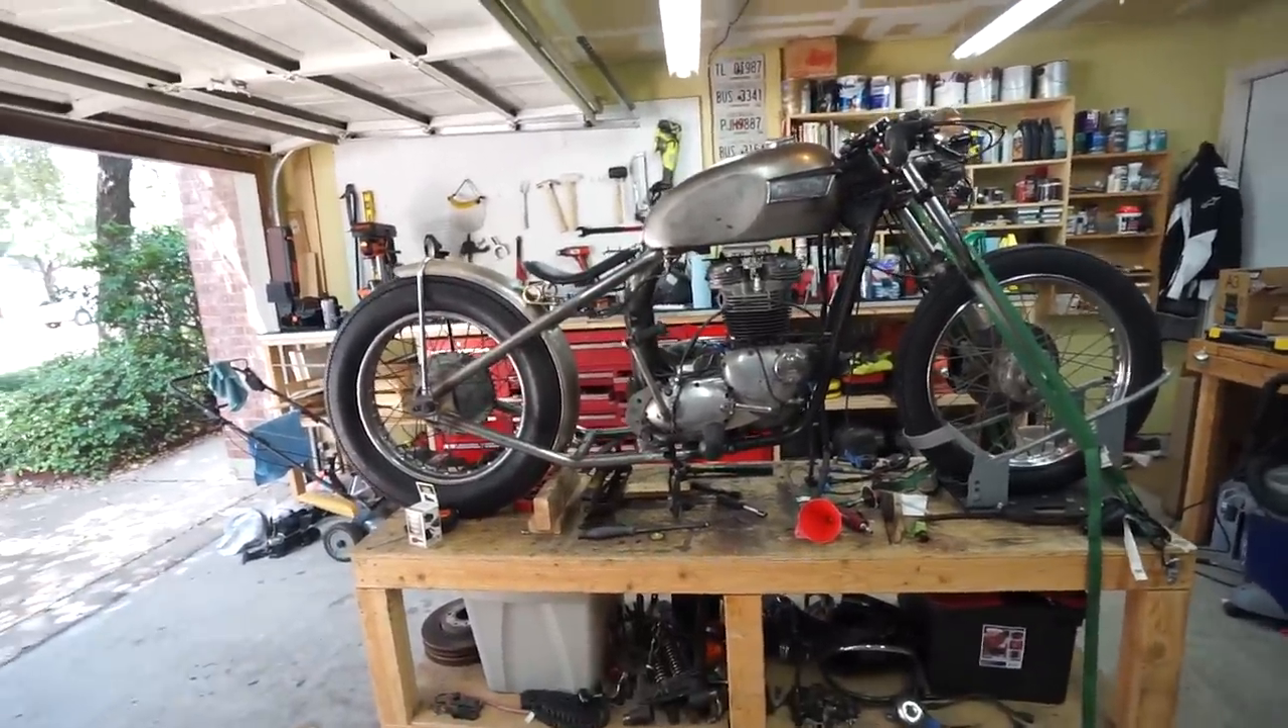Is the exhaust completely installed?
No.